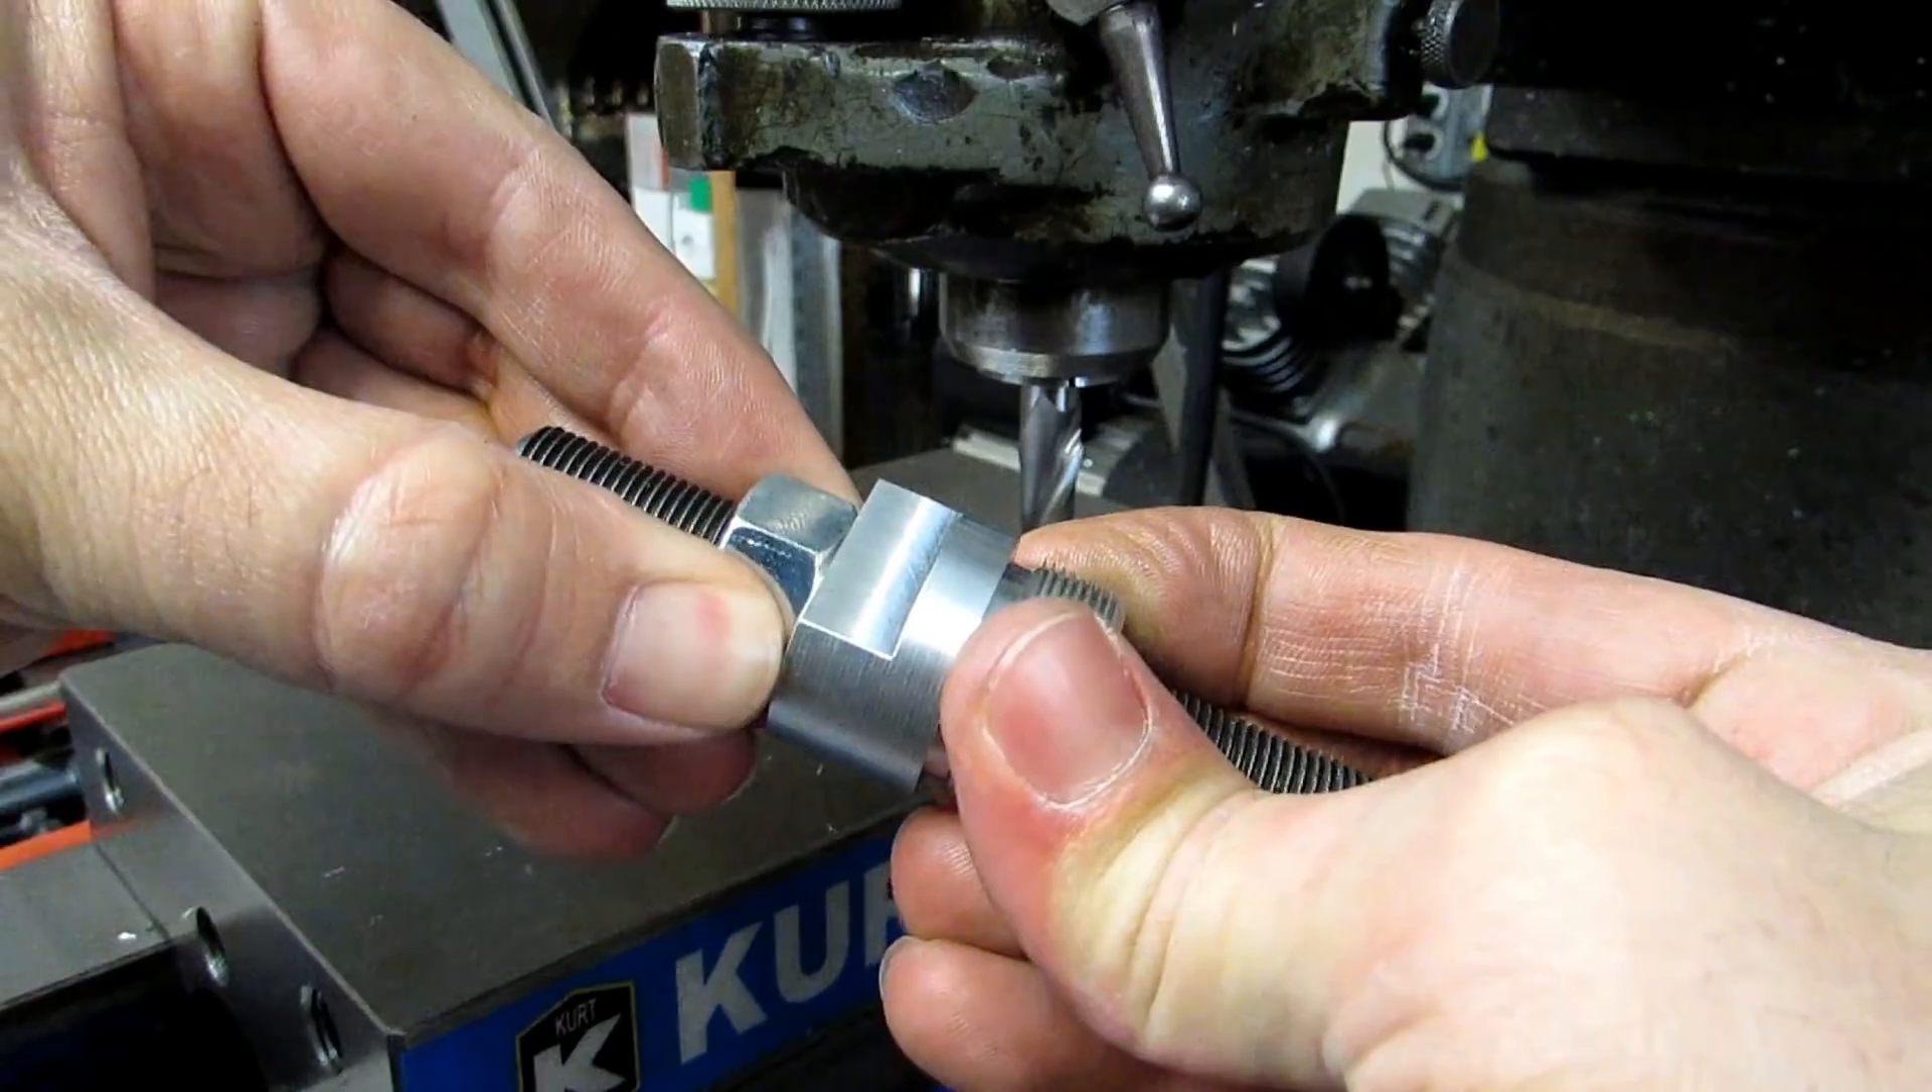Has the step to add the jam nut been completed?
Yes.